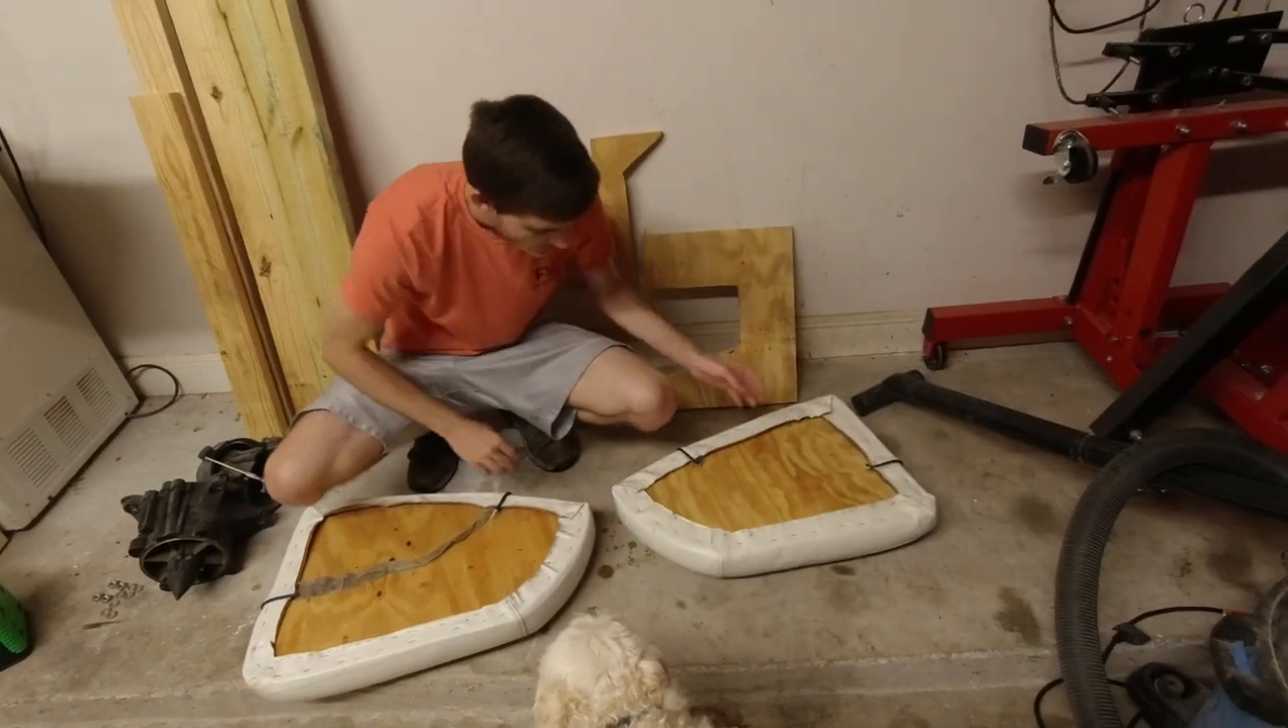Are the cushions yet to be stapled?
No.